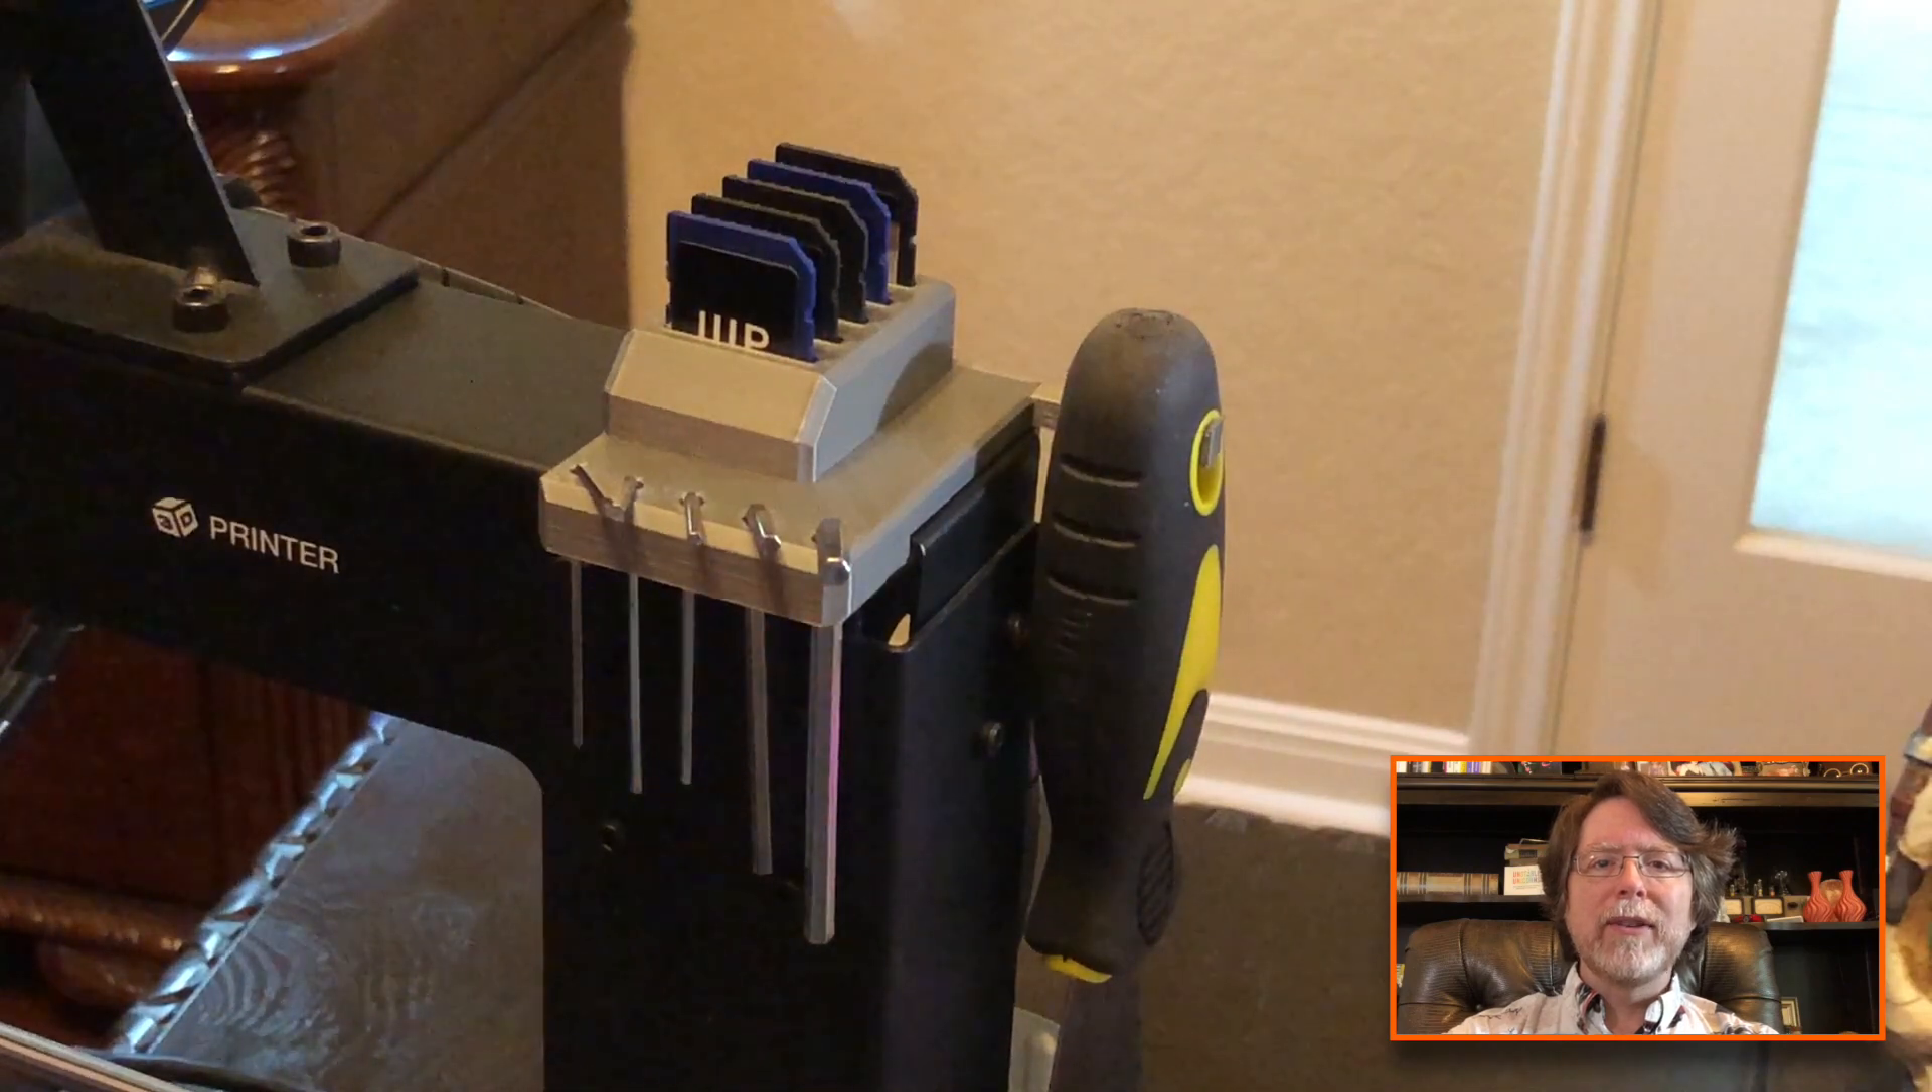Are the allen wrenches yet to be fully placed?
No.